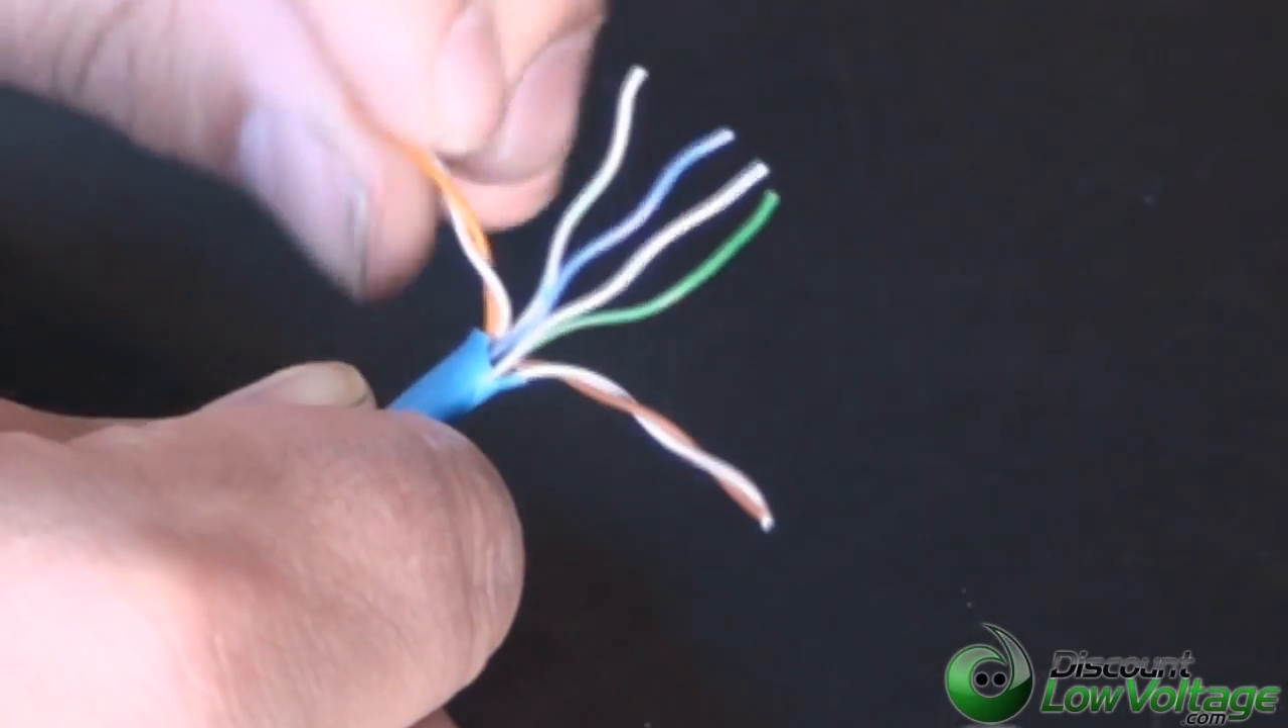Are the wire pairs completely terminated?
No.